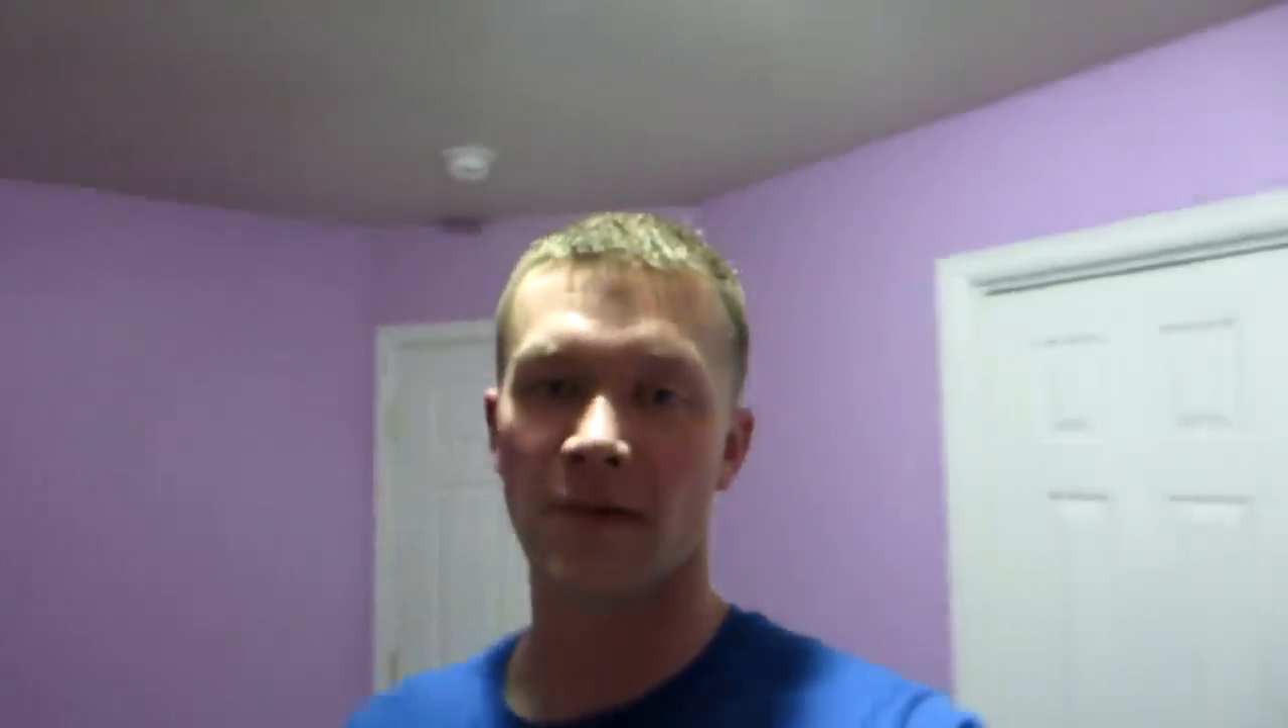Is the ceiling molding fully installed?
No.